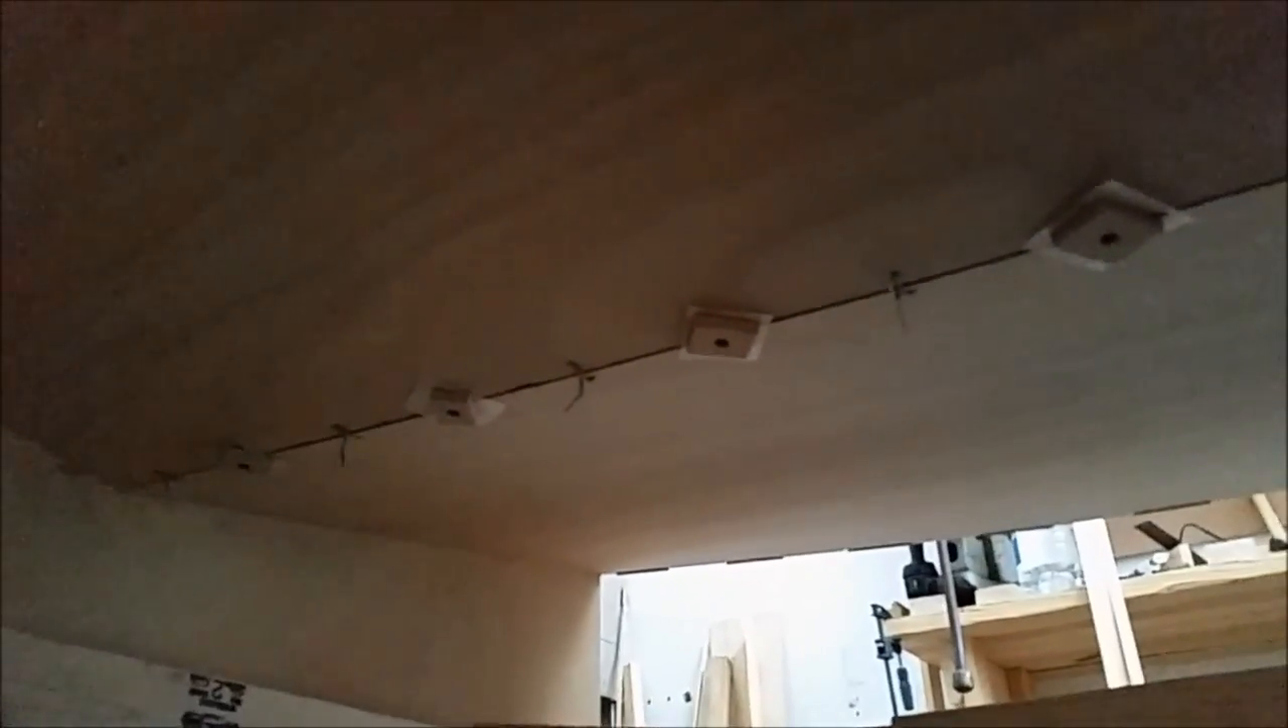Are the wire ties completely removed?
No.